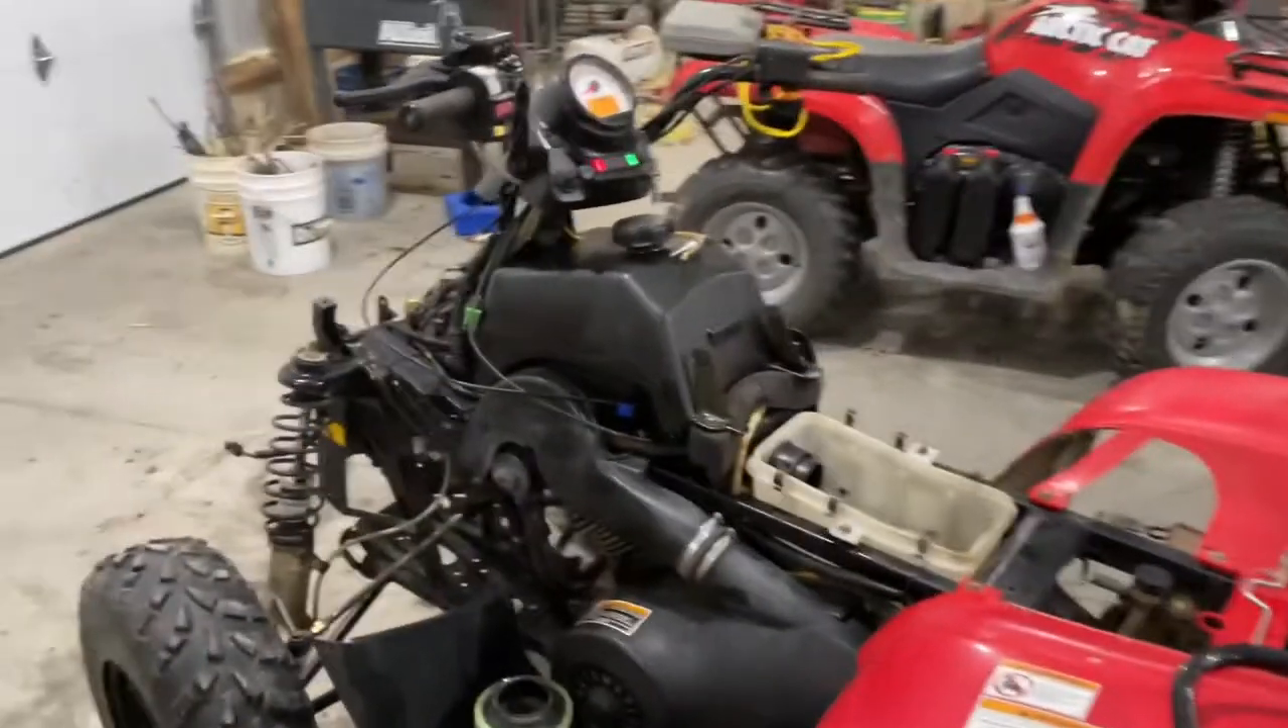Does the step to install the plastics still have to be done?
Yes.